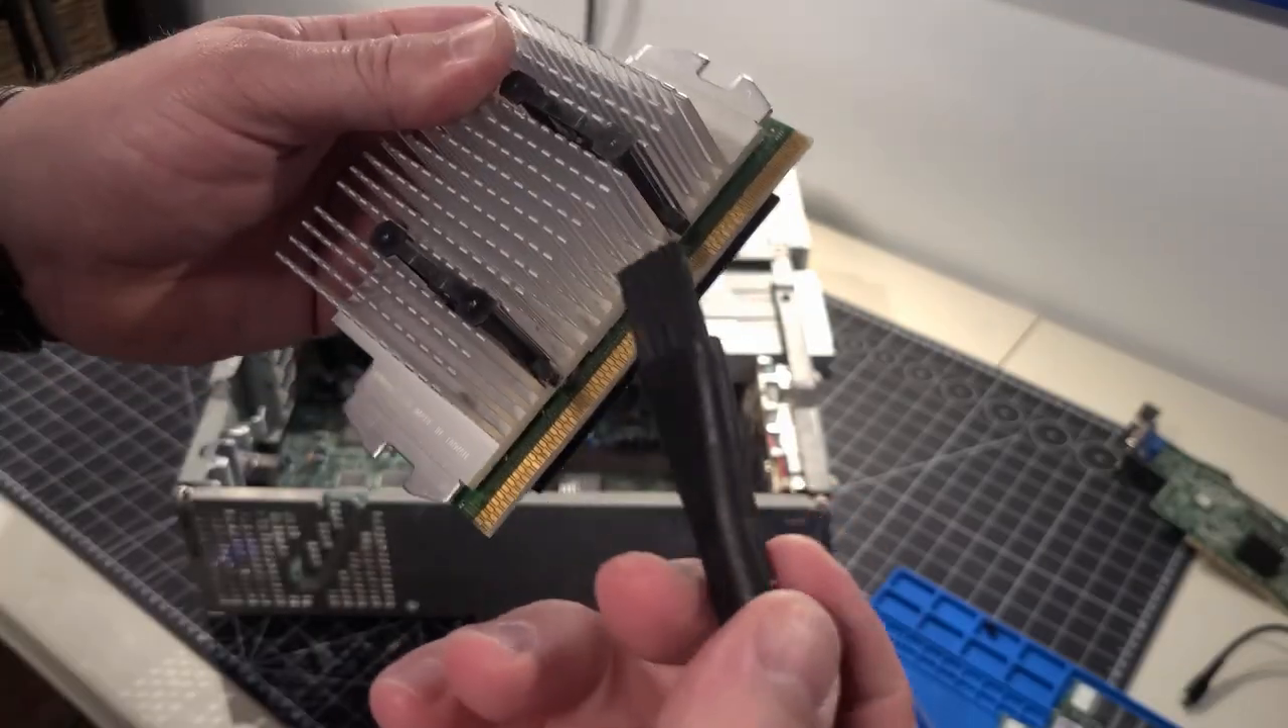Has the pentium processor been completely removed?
Yes.